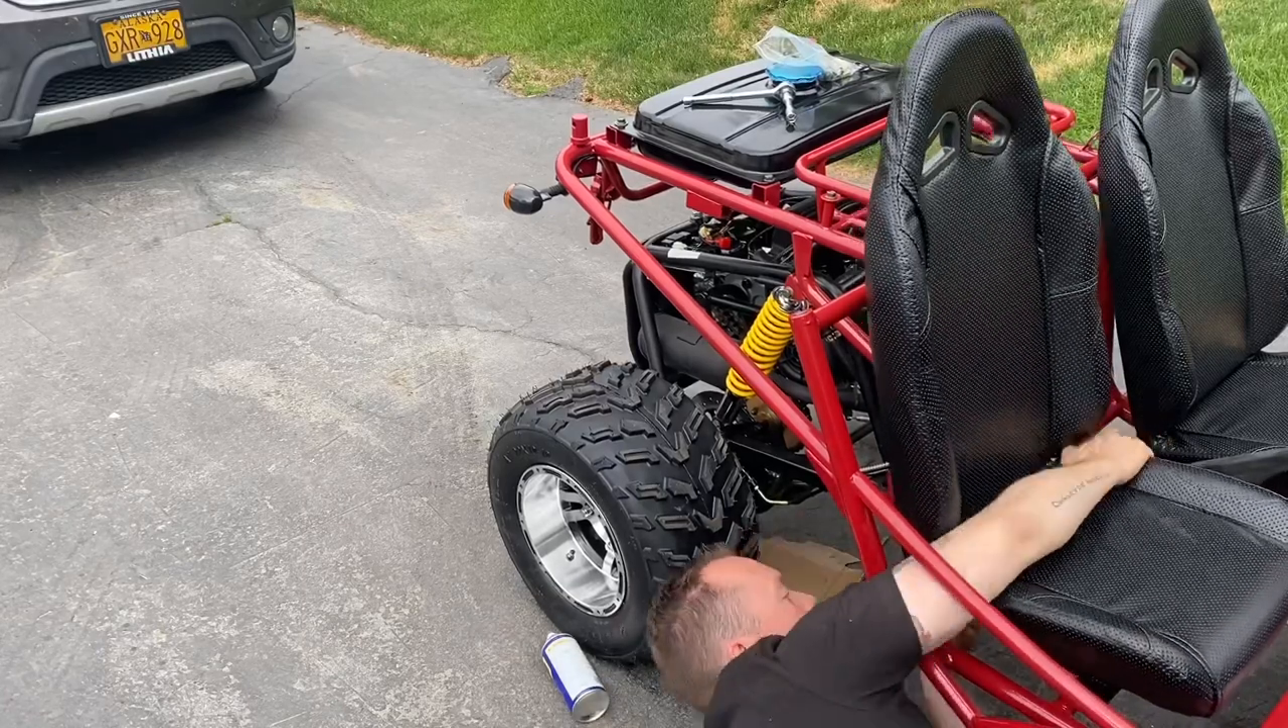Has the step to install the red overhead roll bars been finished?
No.